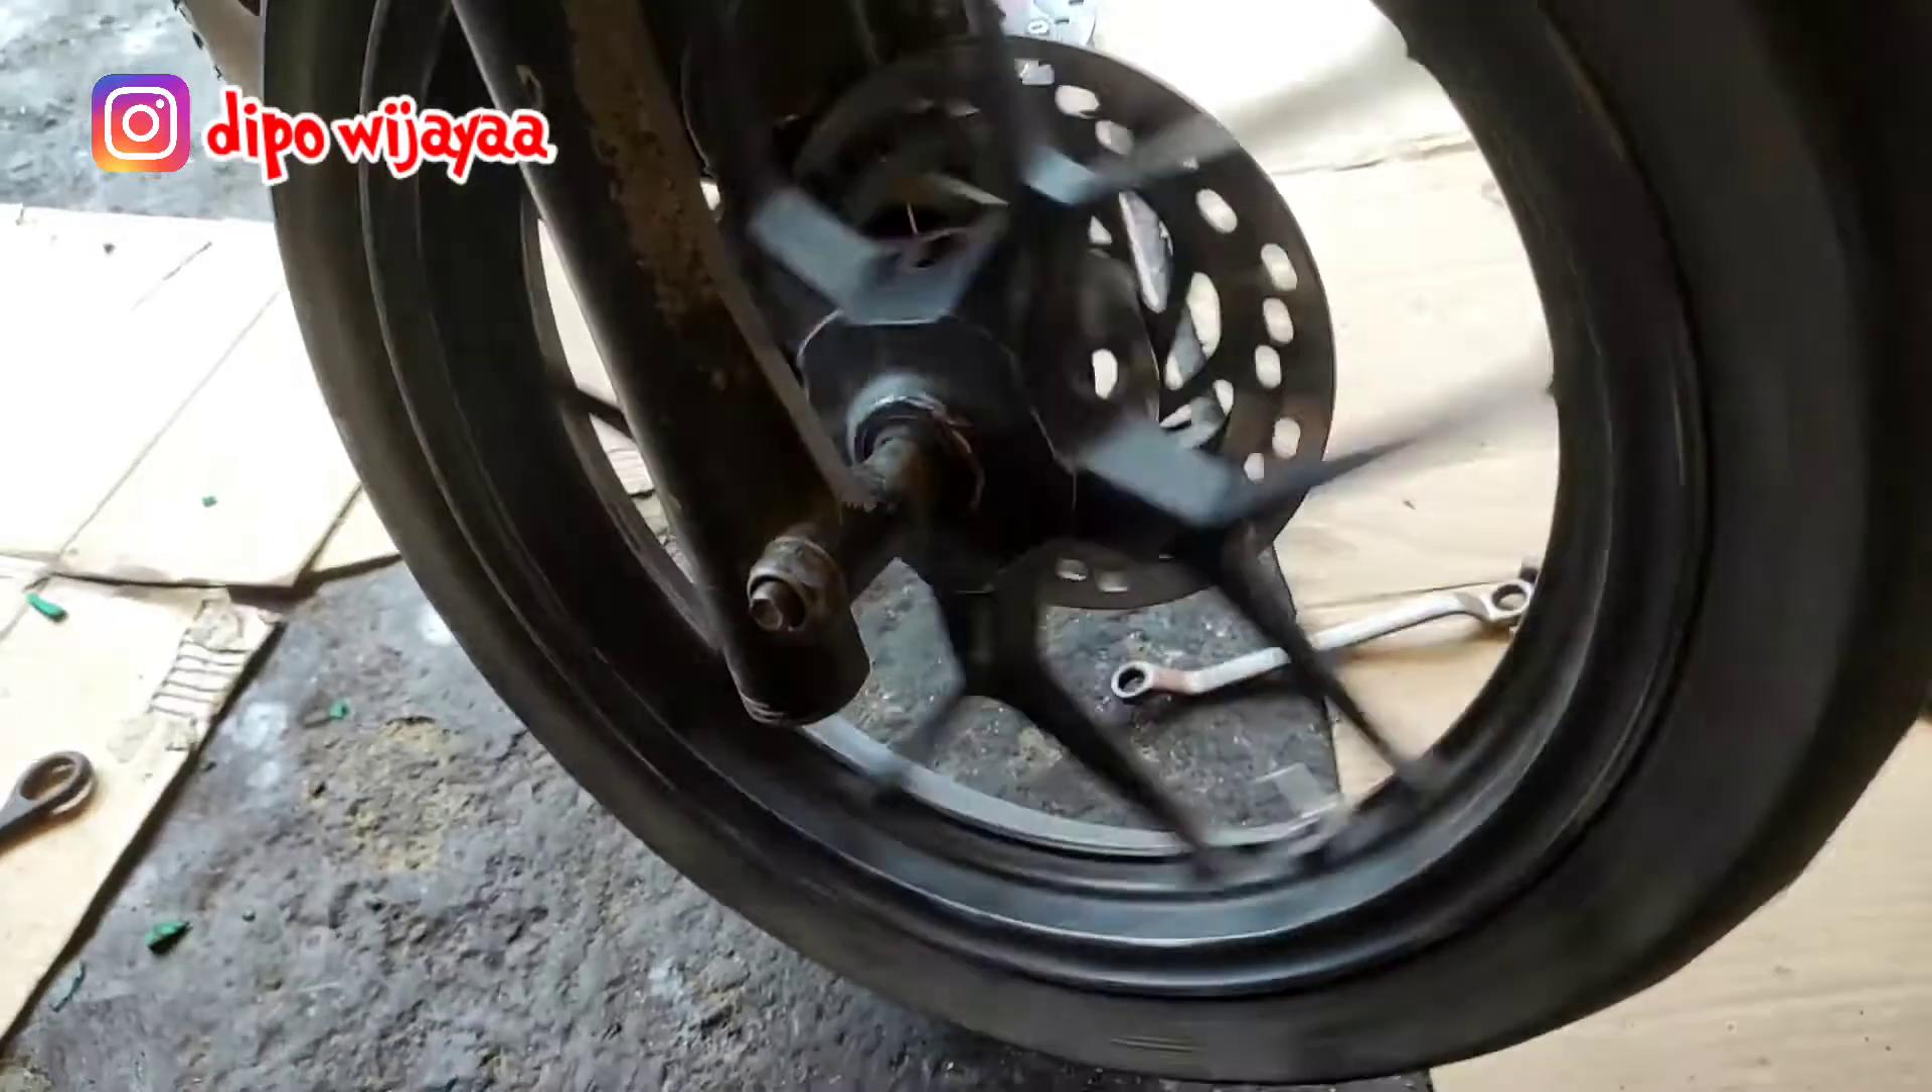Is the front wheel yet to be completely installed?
No.